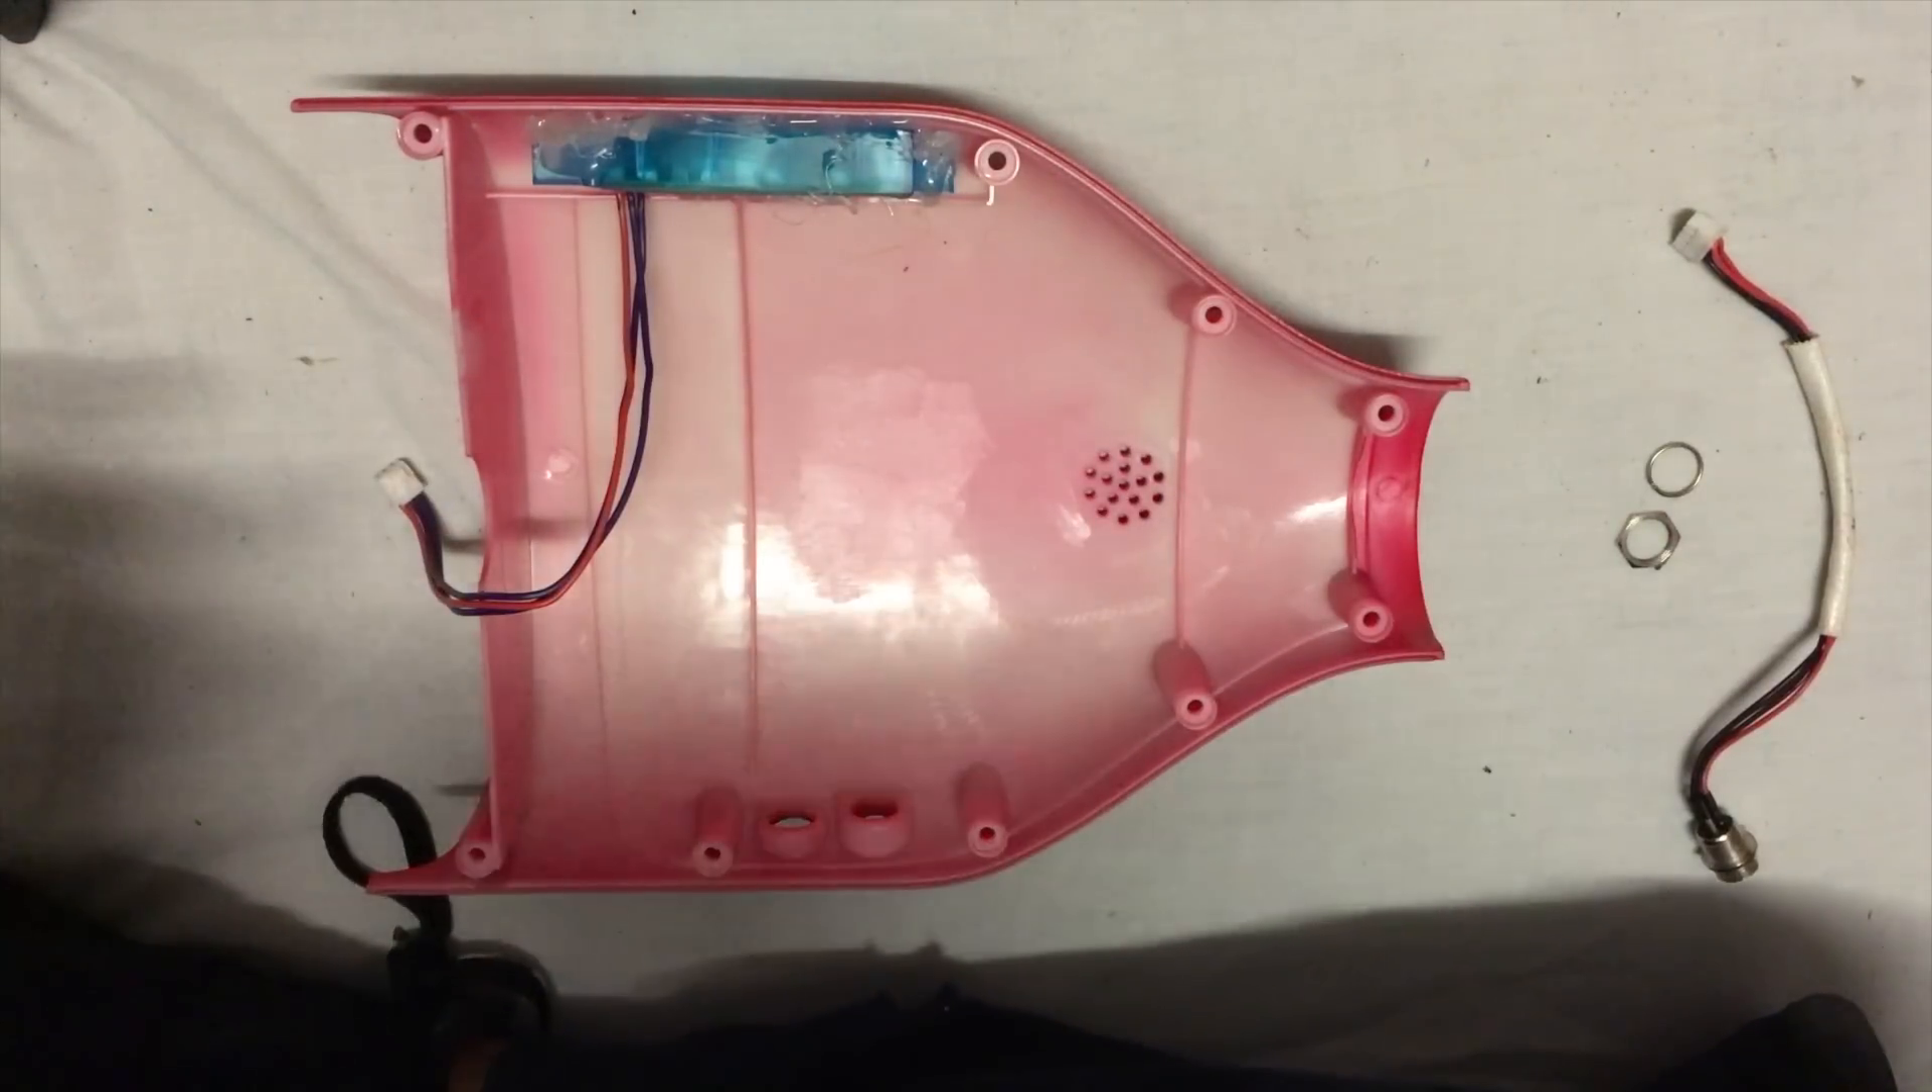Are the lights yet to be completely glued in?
No.